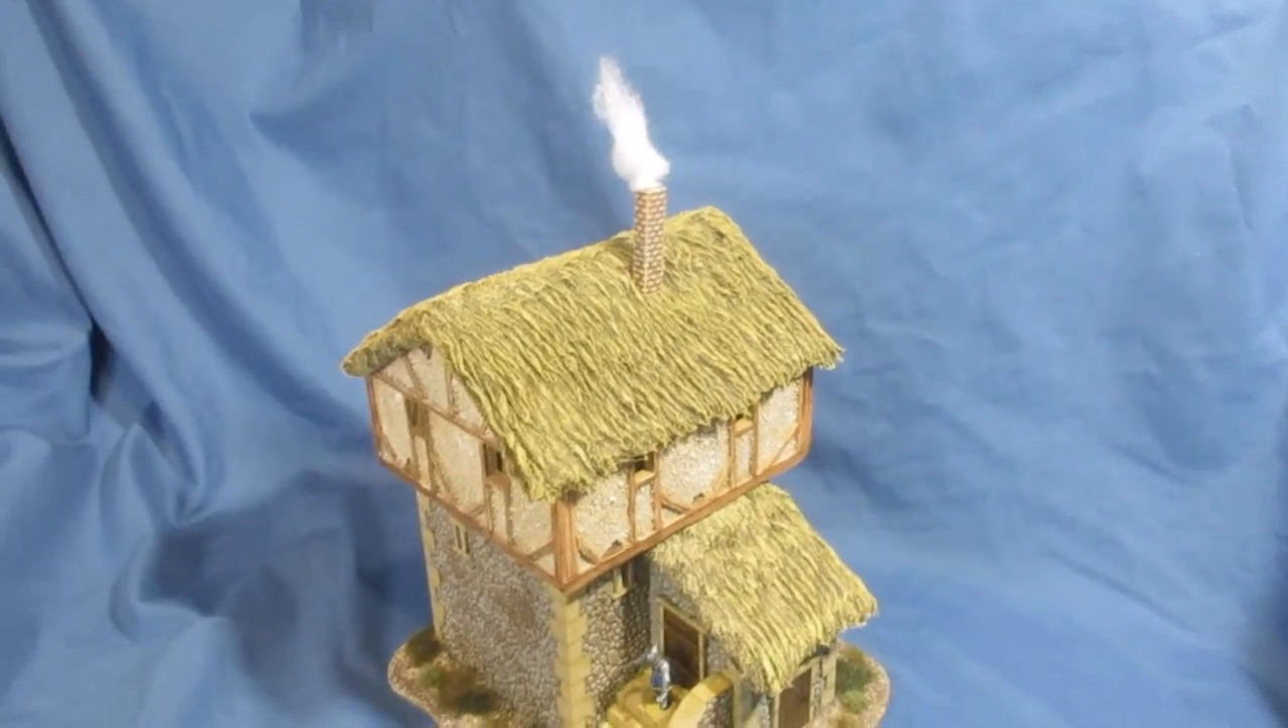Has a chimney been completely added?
Yes.